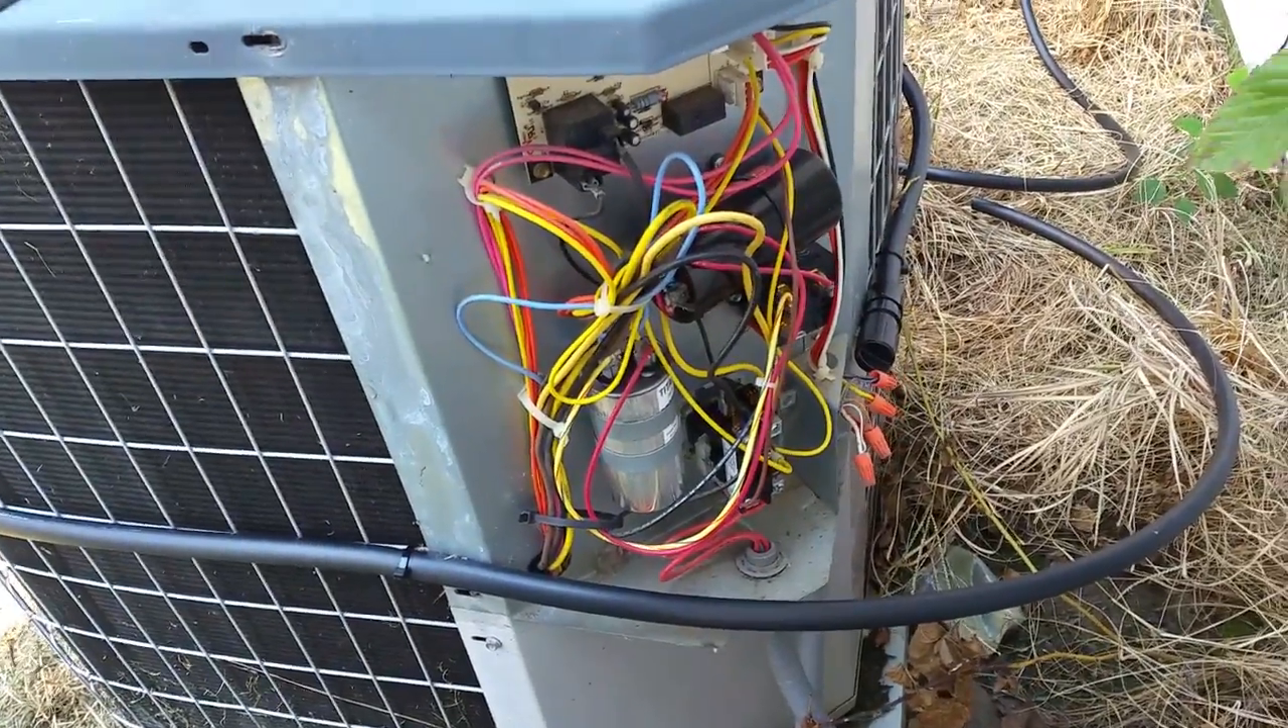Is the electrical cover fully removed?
Yes.